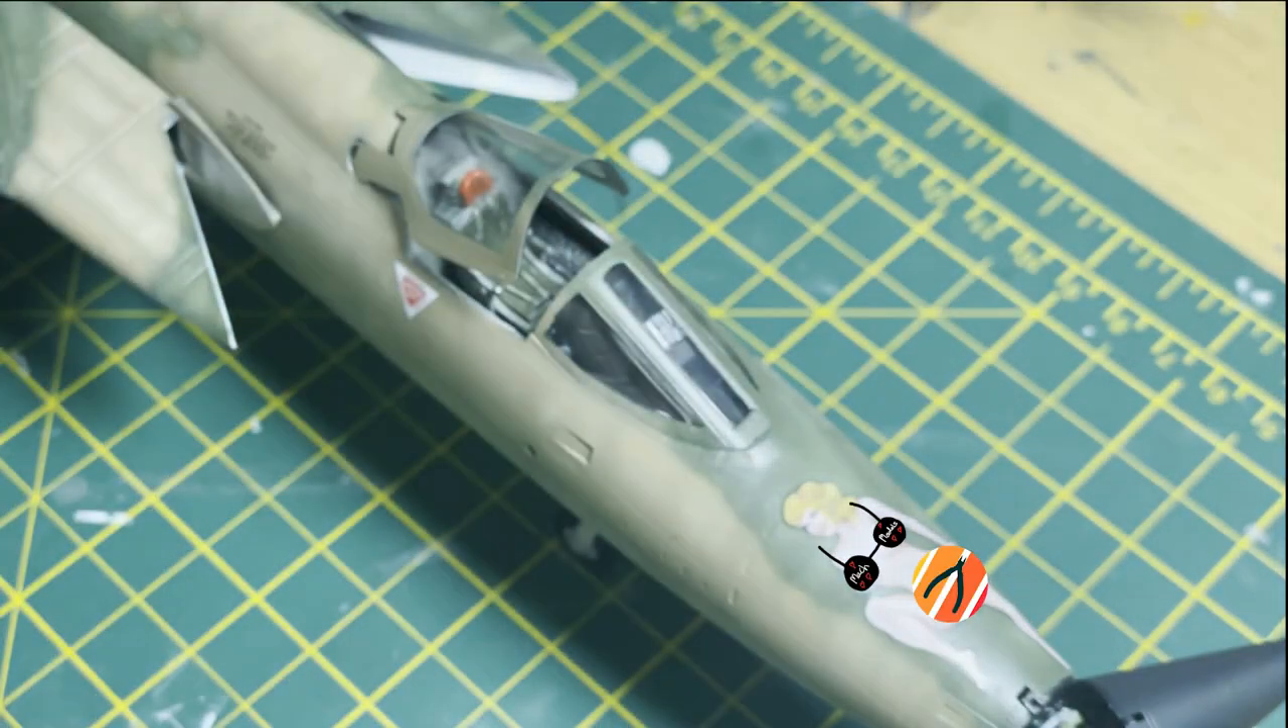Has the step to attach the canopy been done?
Yes.